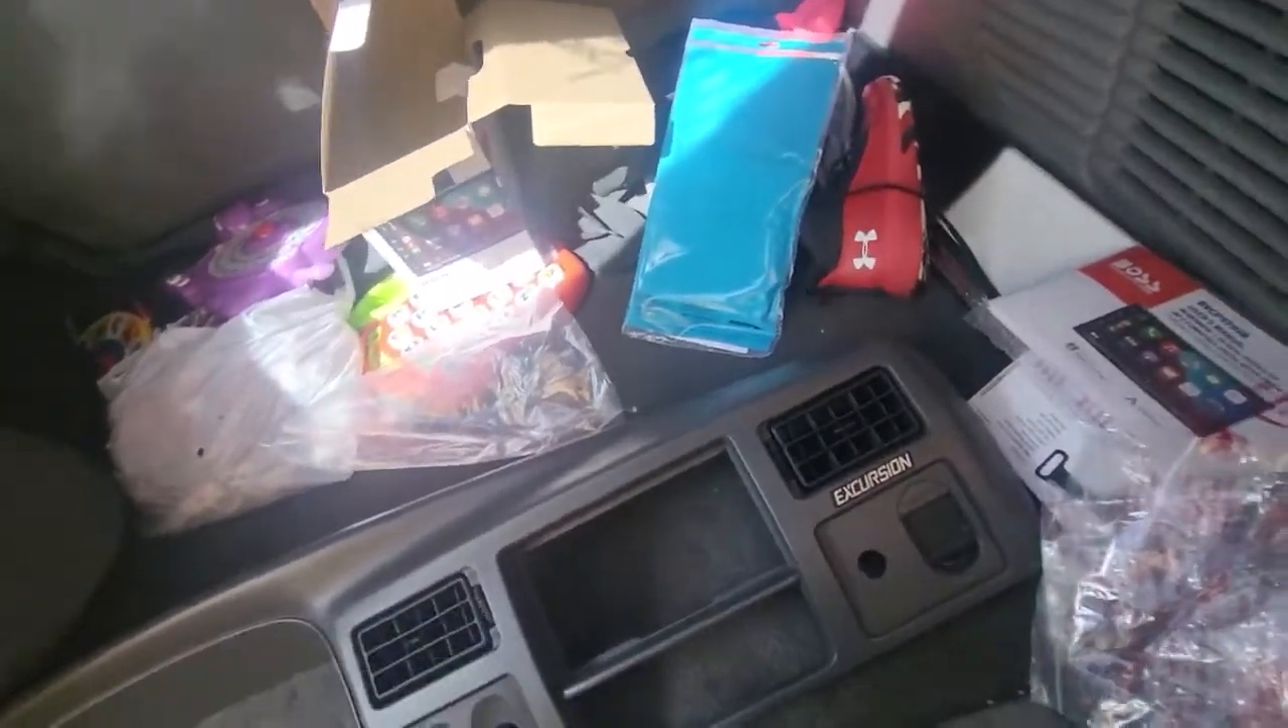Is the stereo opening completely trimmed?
No.